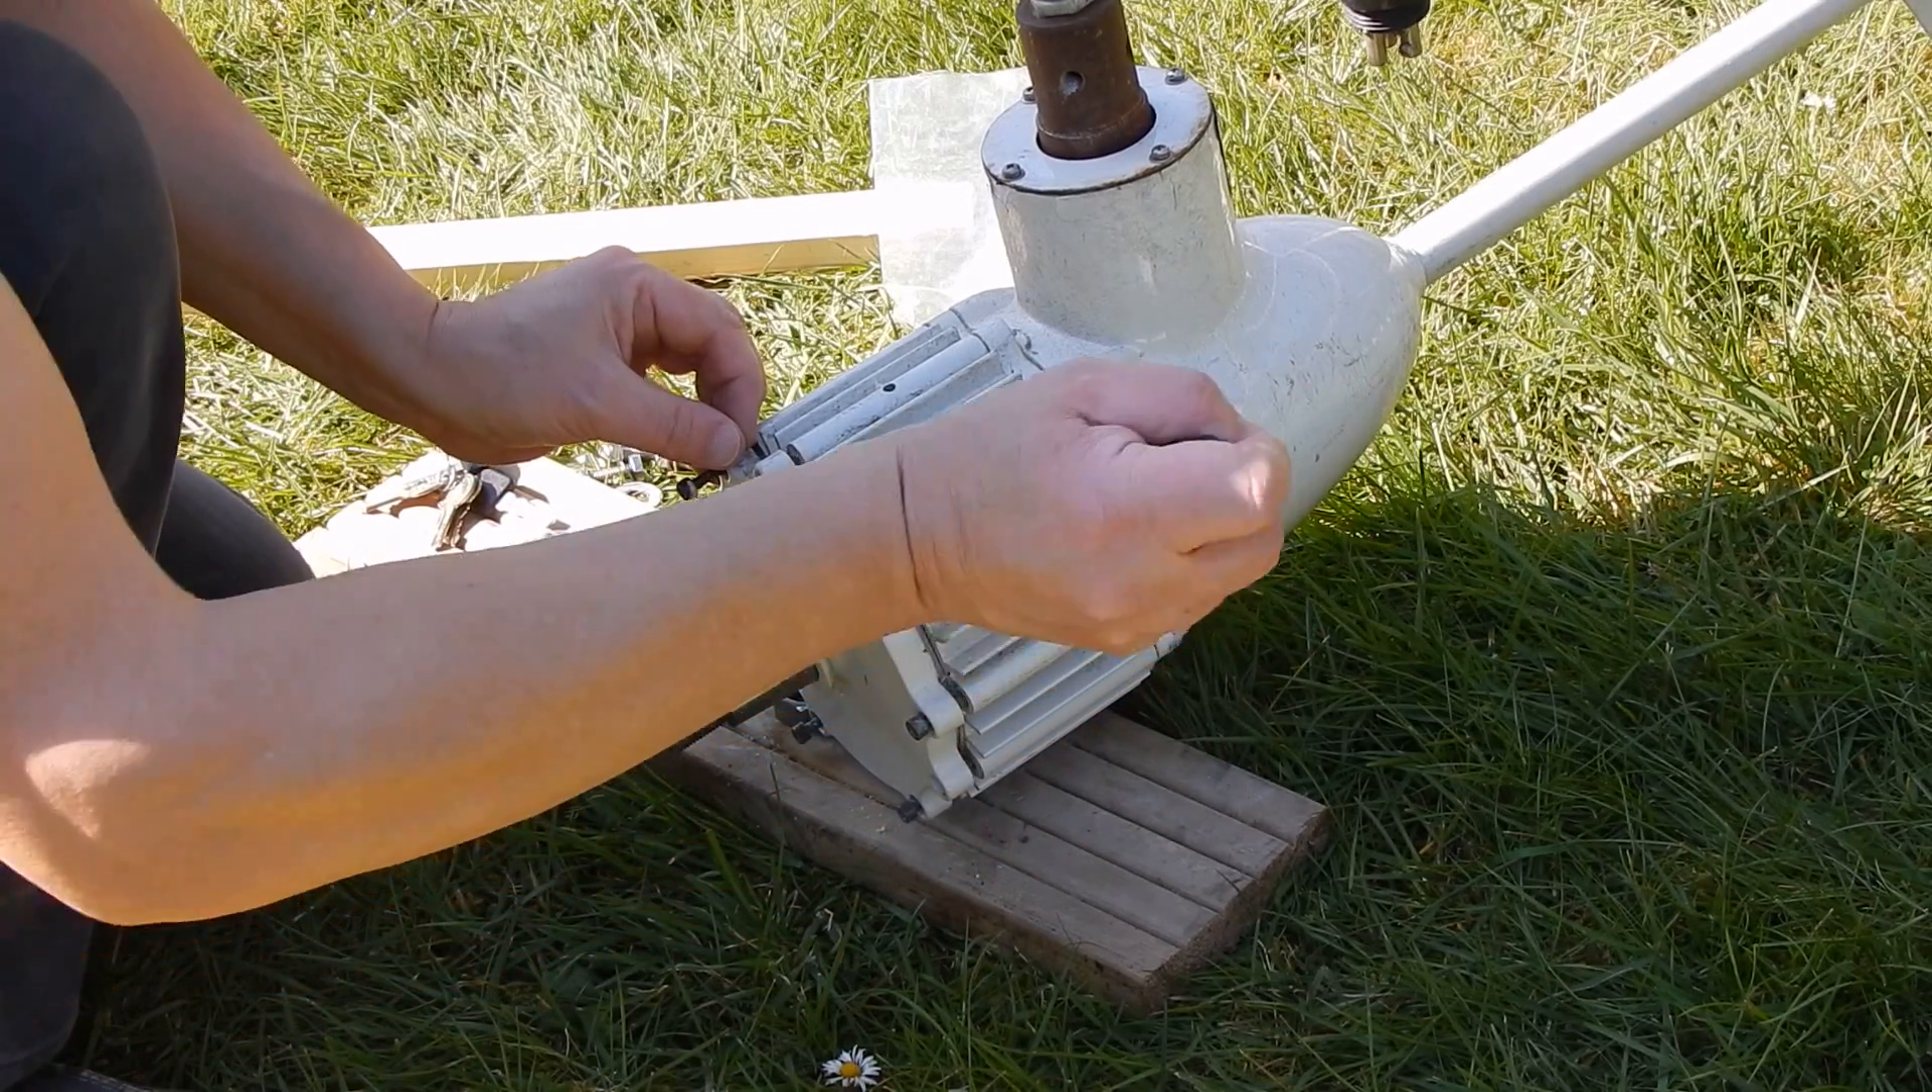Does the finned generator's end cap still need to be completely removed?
Yes.